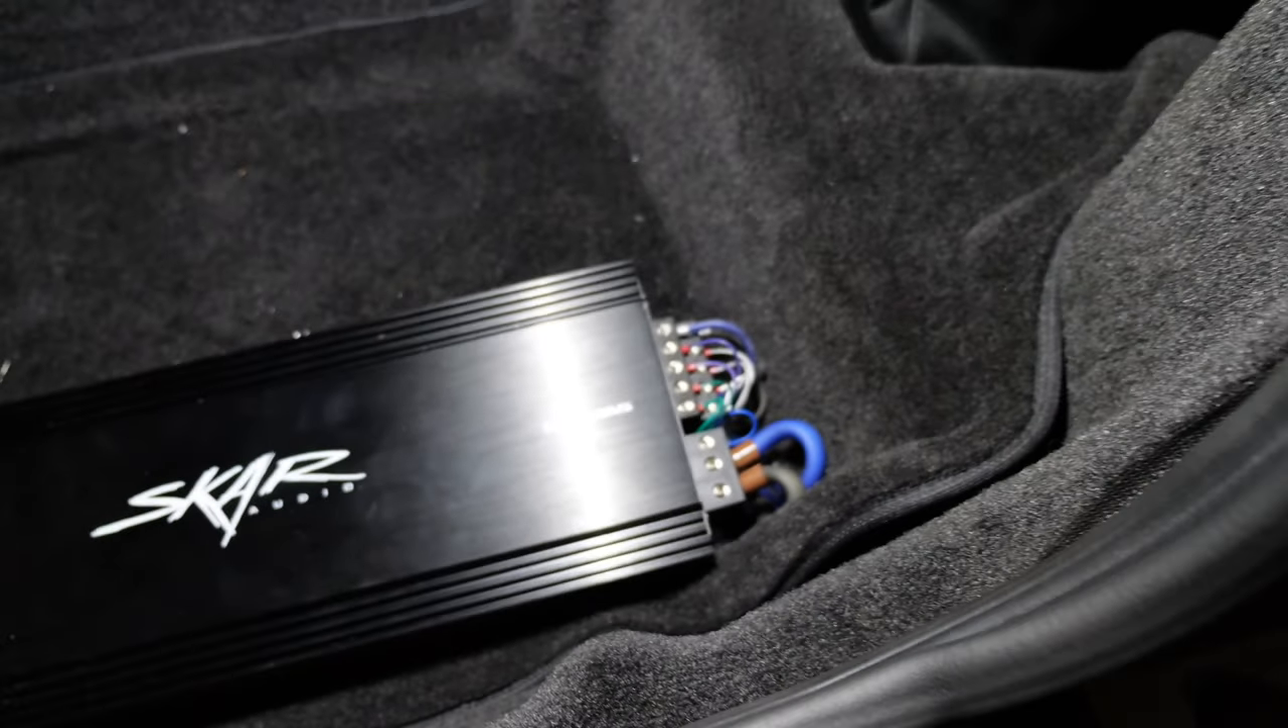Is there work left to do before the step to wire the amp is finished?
No.